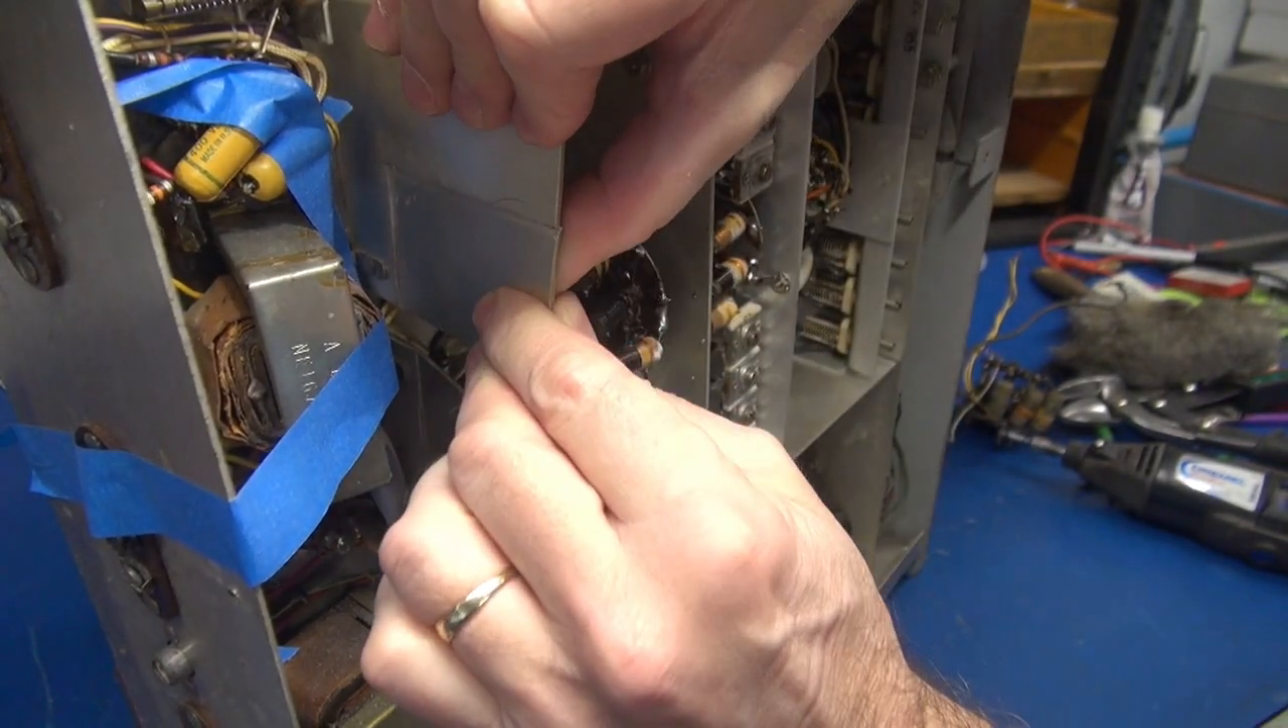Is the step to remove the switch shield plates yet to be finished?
Yes.